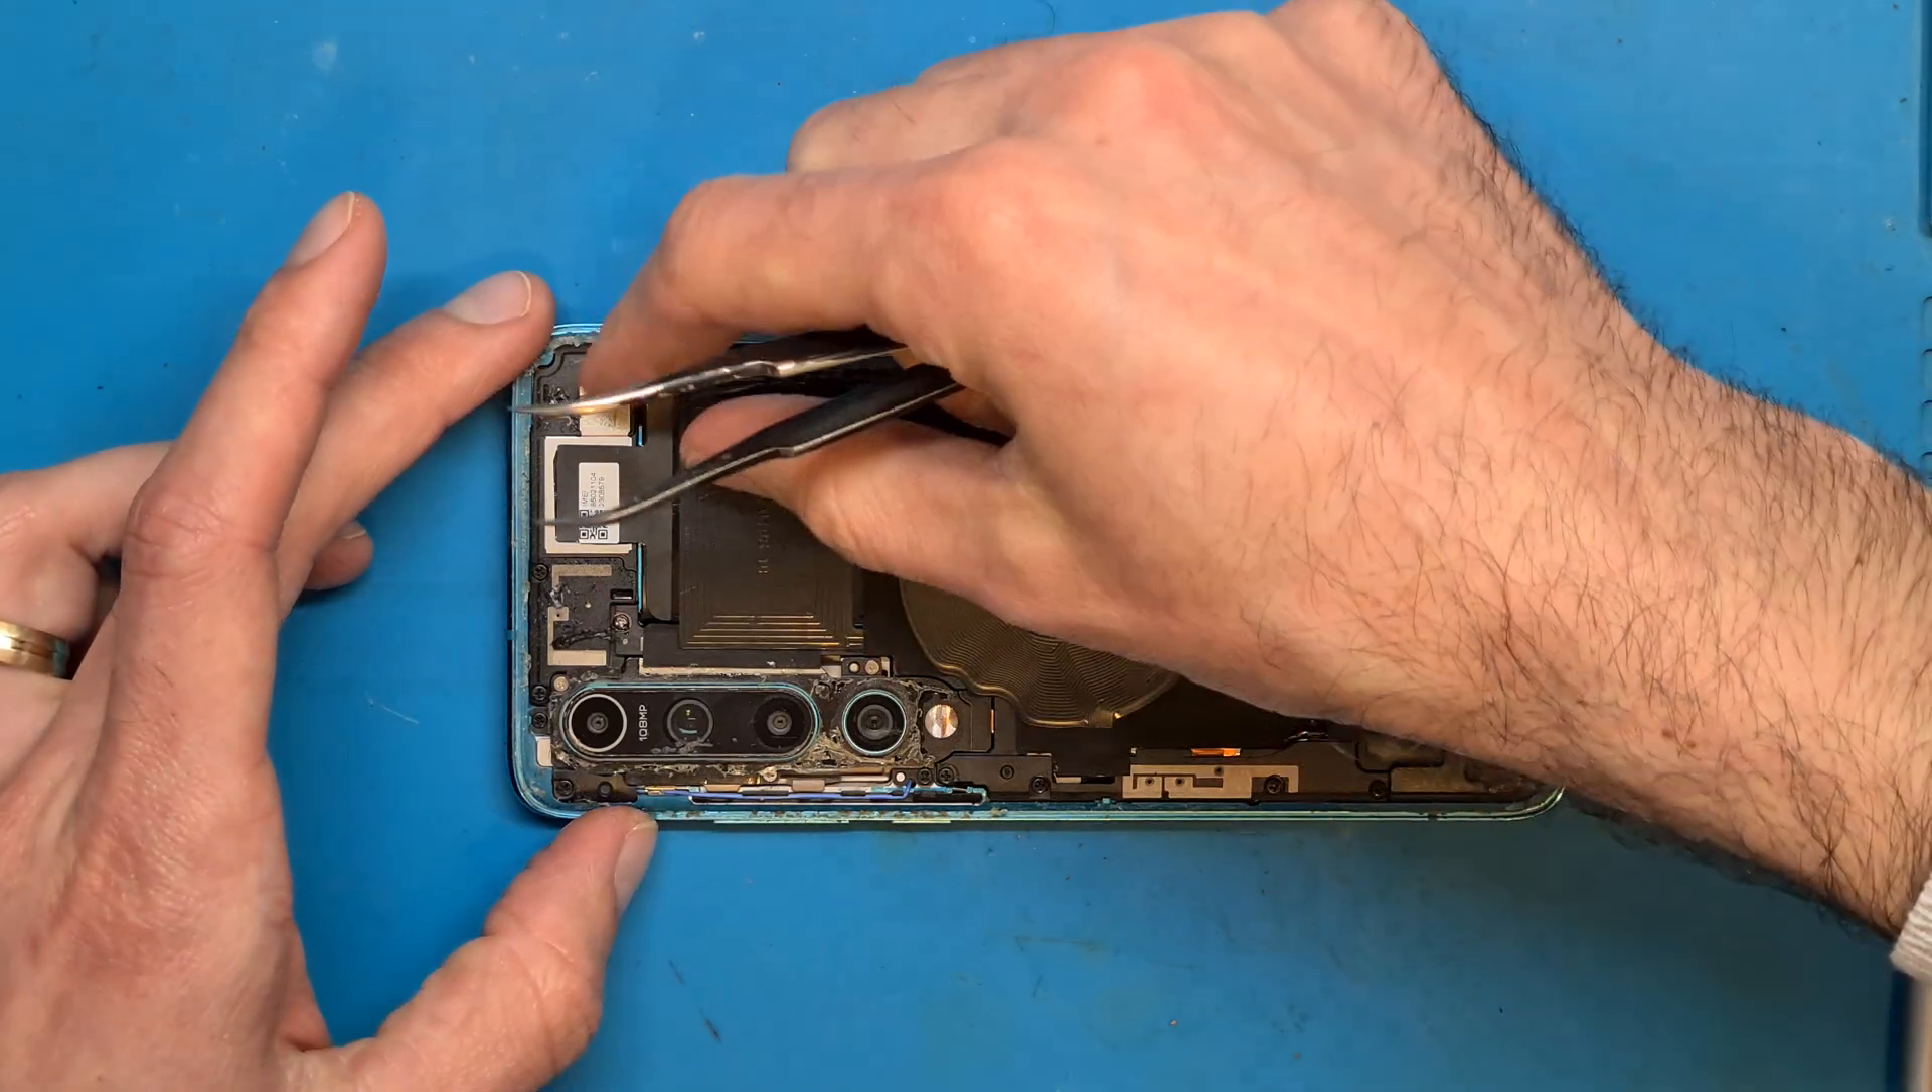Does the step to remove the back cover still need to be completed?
No.